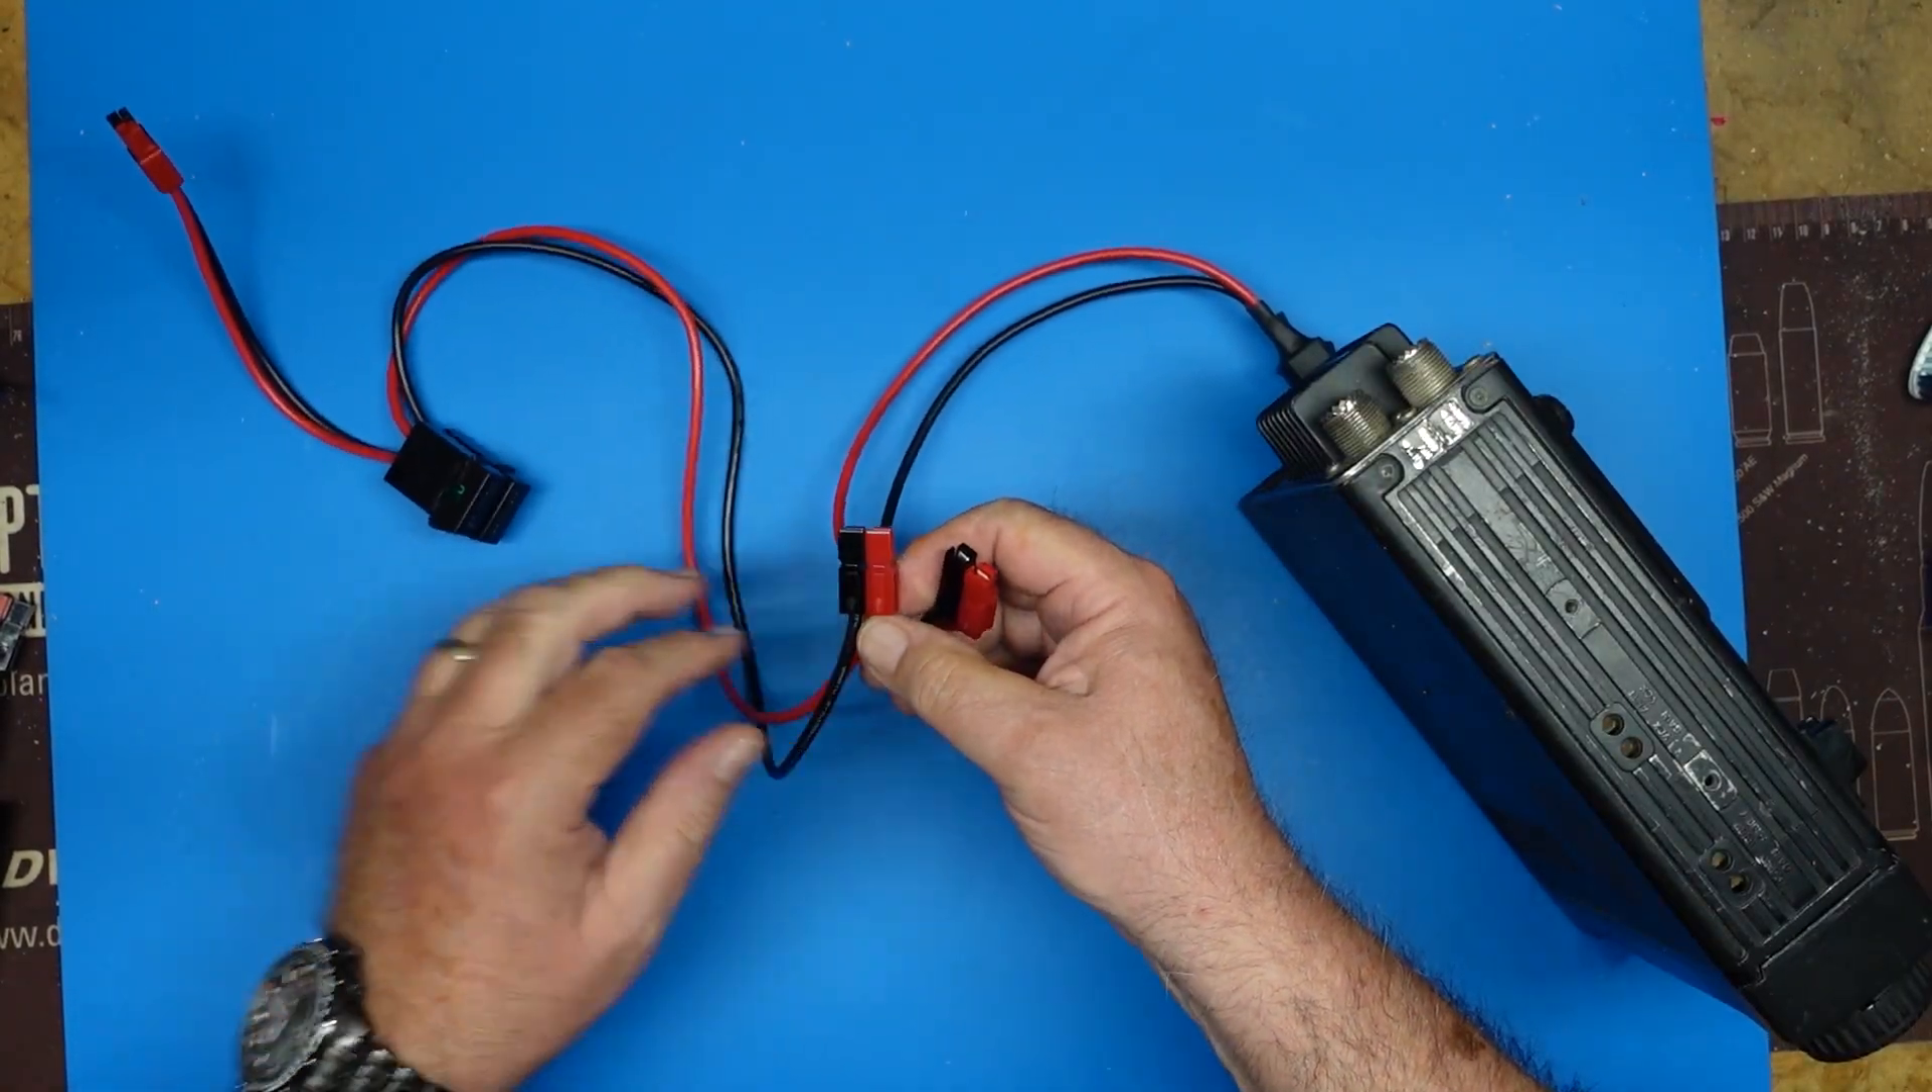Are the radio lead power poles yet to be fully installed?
No.